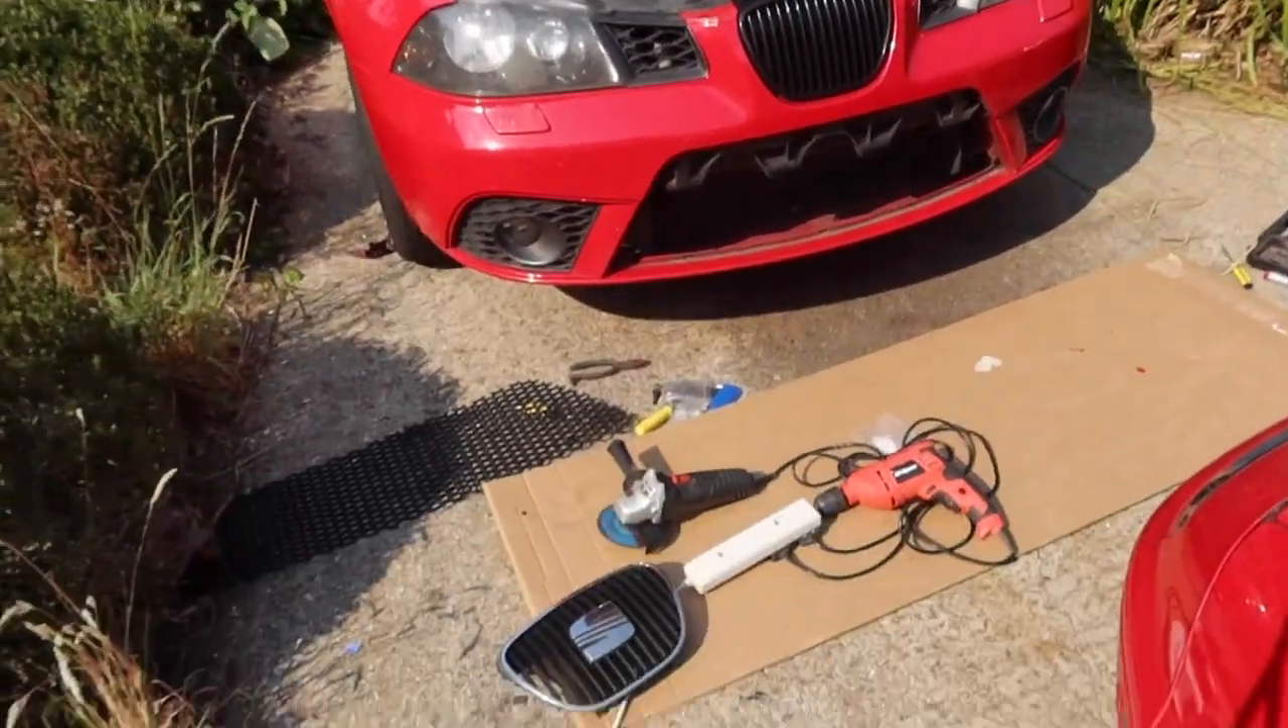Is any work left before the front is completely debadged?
No.